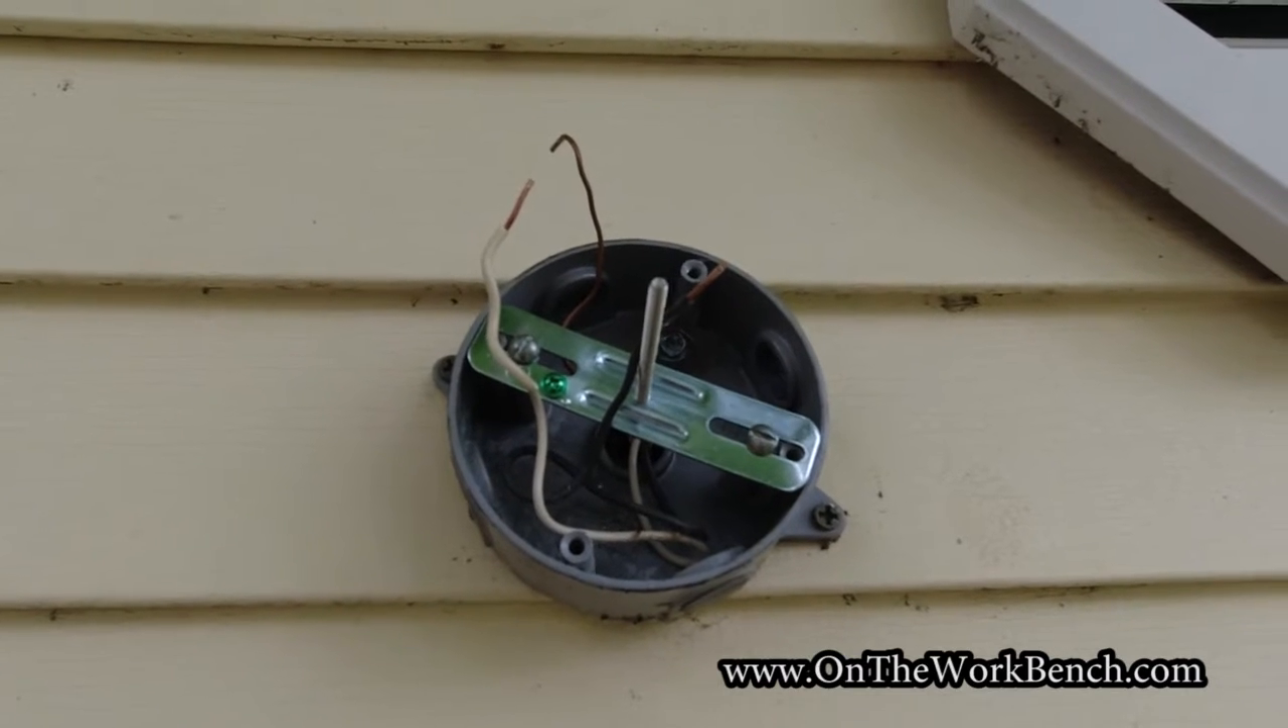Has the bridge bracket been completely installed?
Yes.